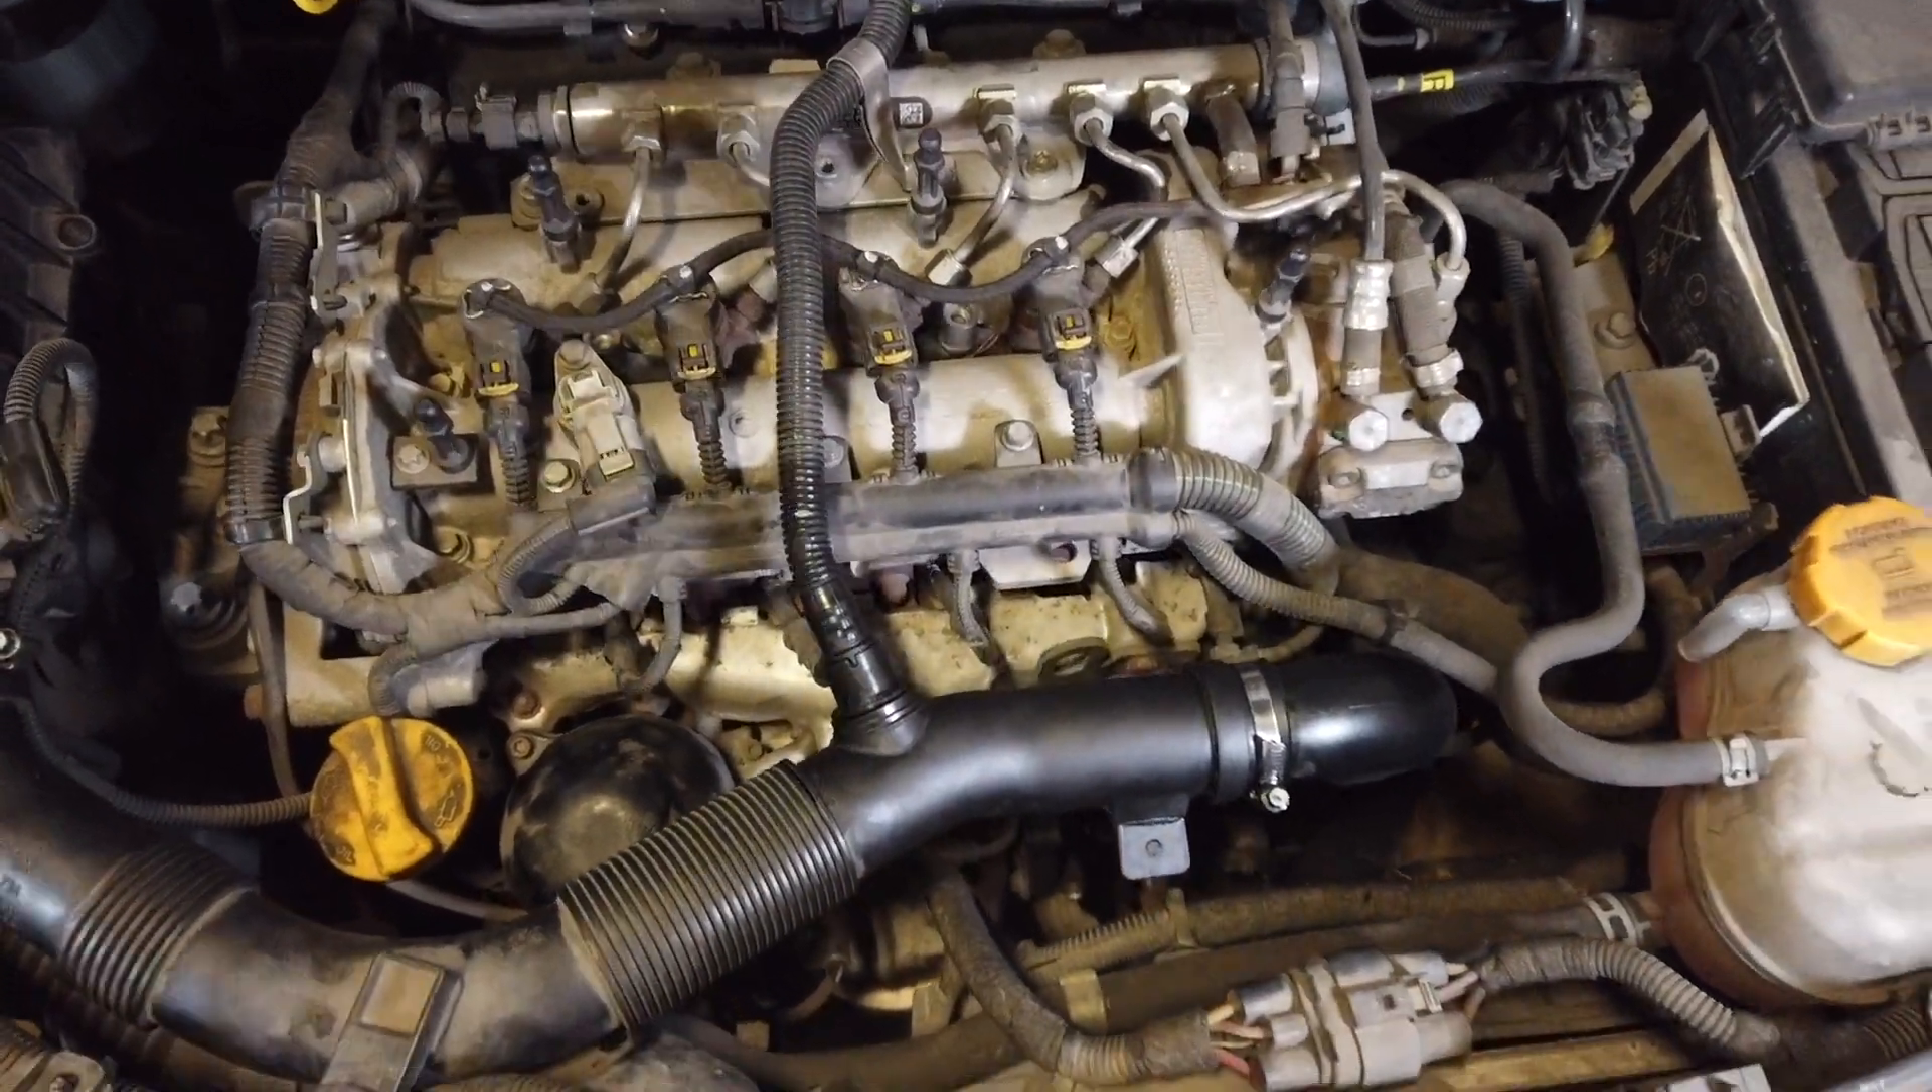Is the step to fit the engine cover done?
No.